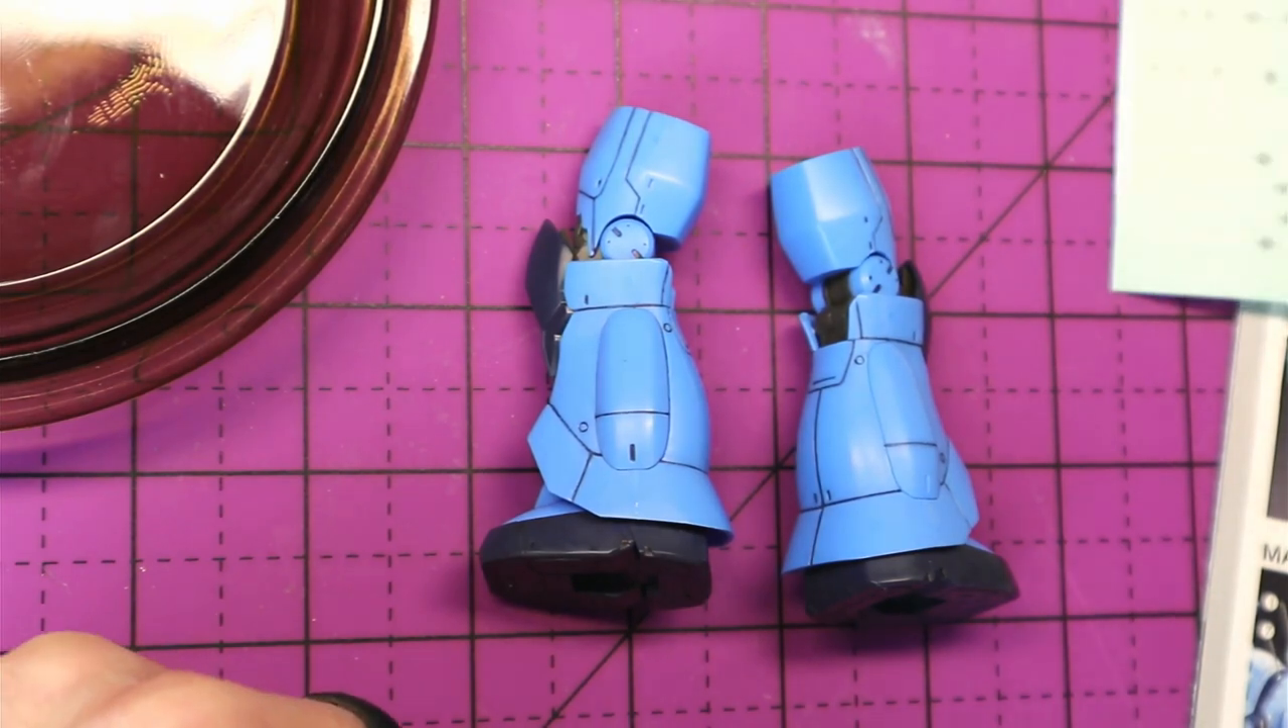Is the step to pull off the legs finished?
Yes.